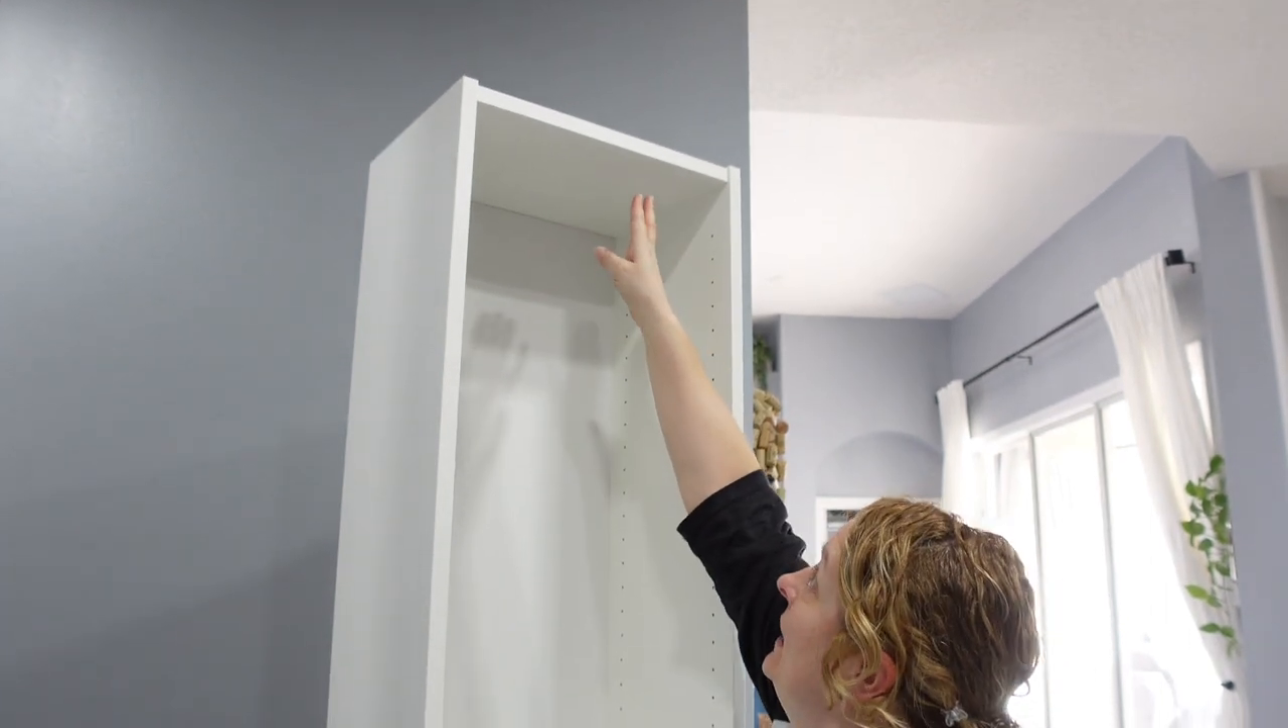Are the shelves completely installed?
No.